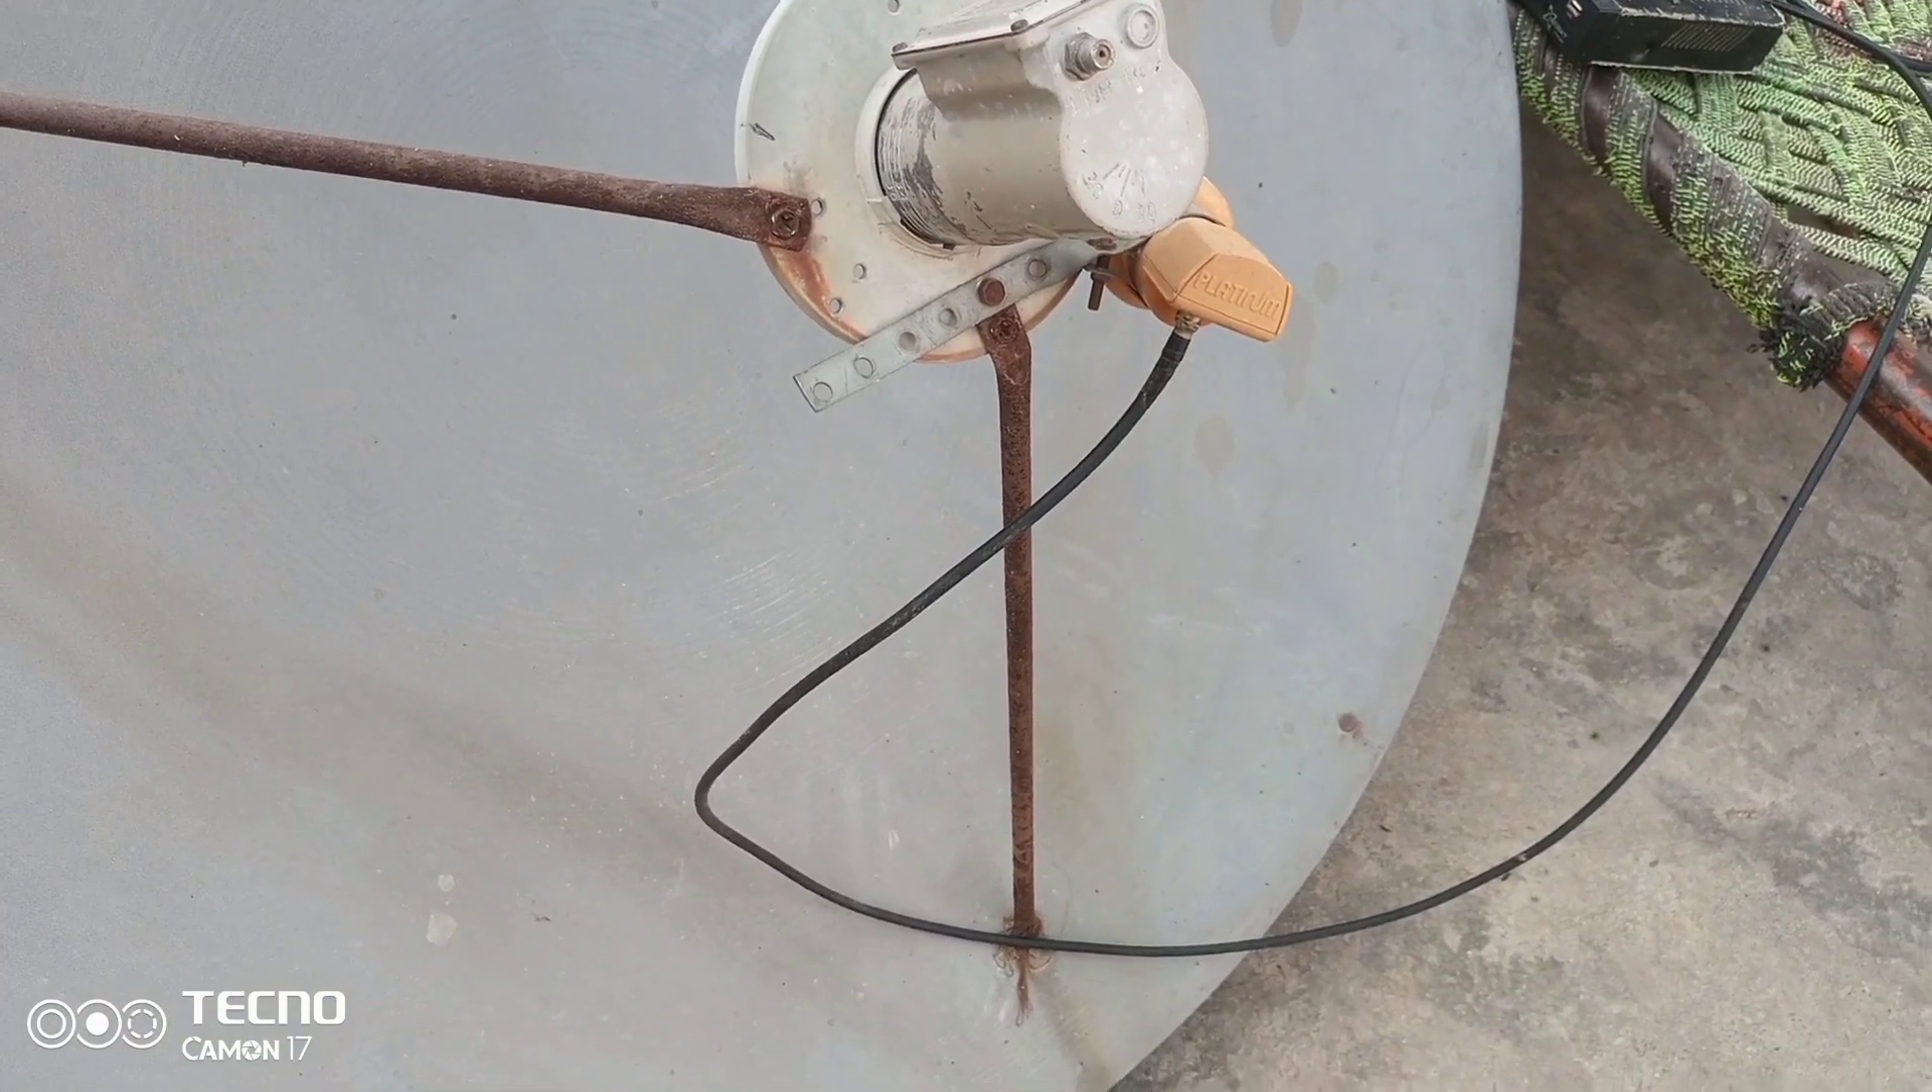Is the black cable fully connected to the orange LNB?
Yes.